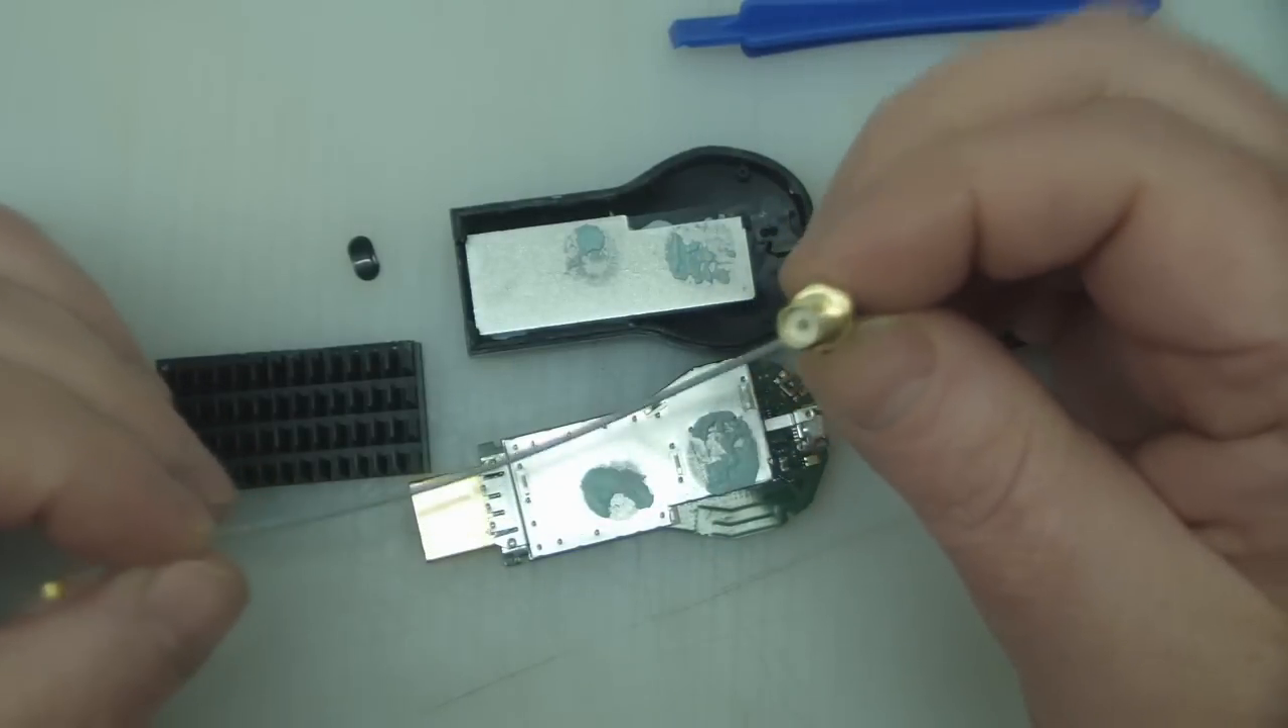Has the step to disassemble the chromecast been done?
Yes.